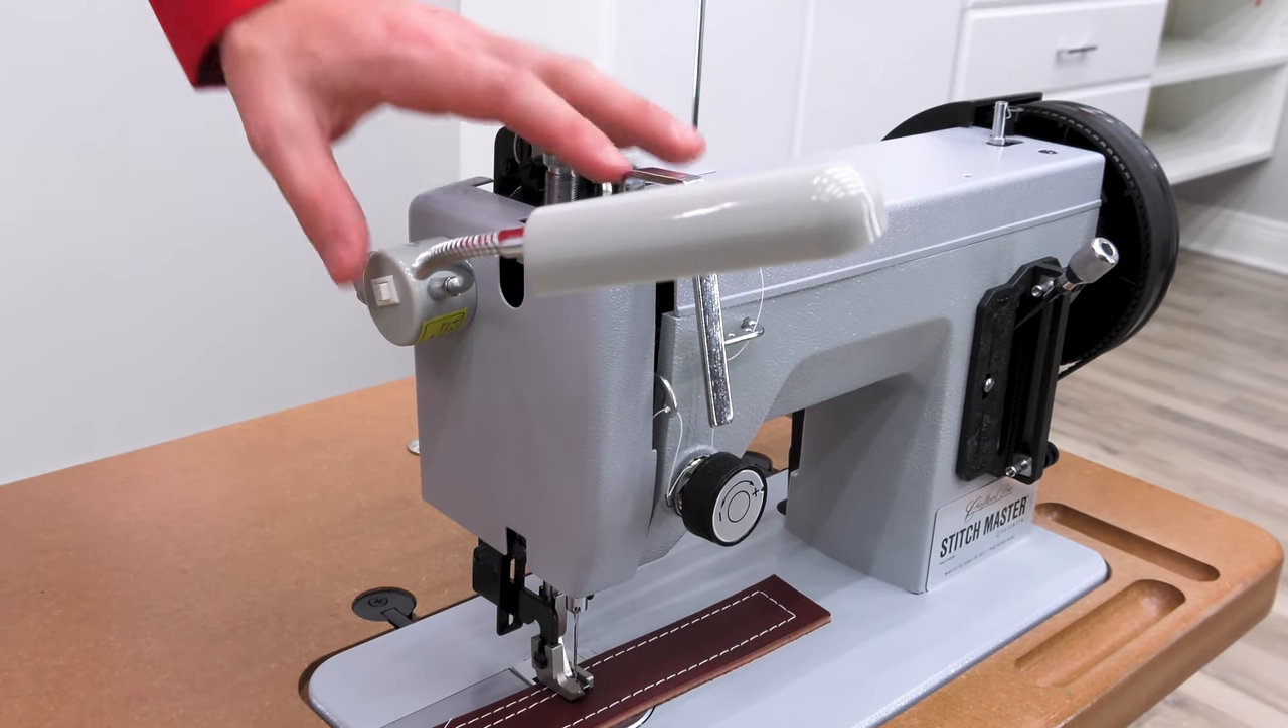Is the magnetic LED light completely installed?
Yes.